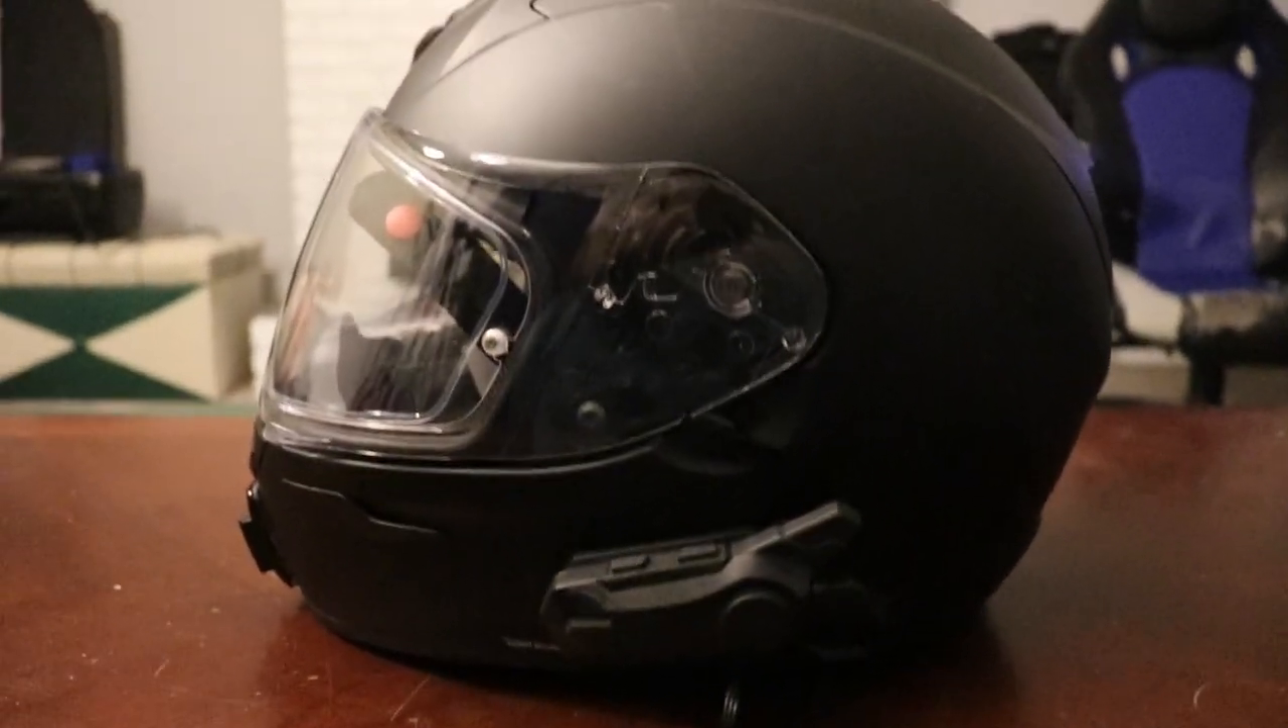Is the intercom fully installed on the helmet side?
Yes.